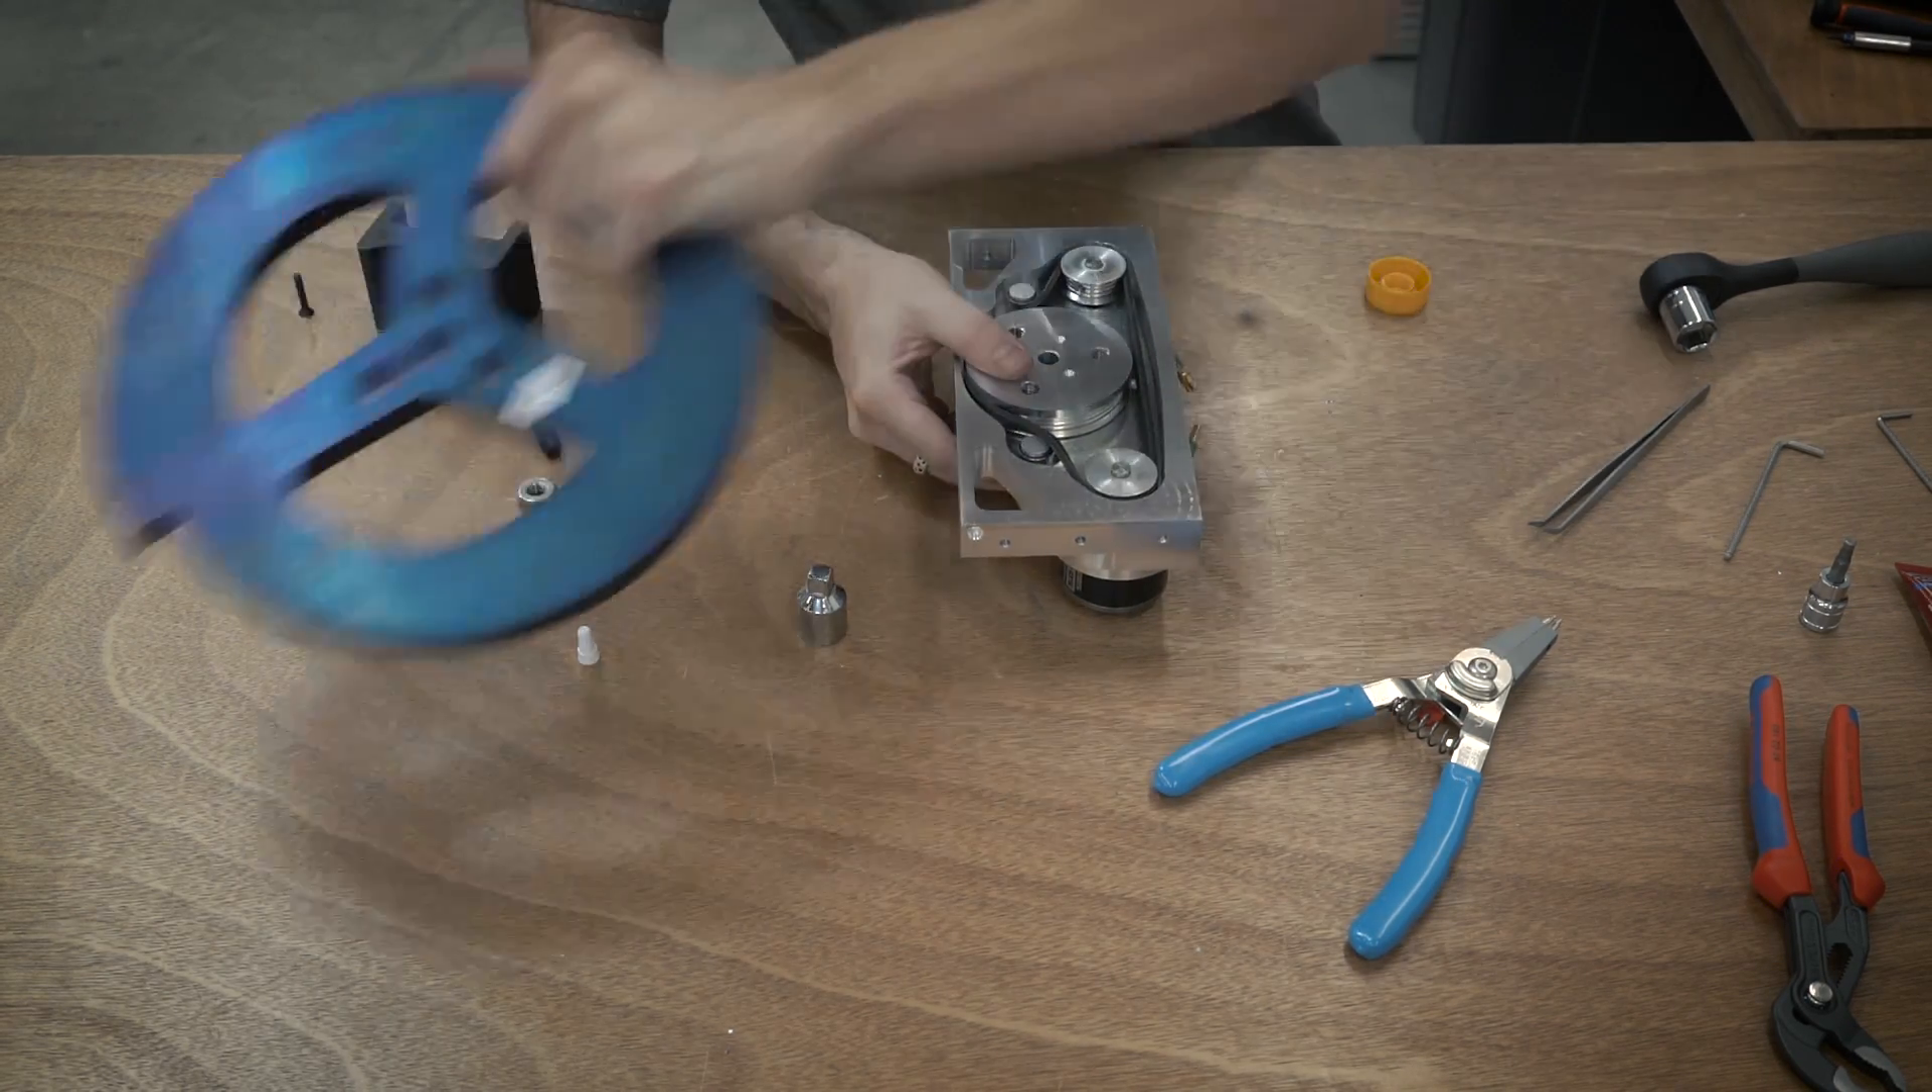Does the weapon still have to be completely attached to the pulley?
Yes.